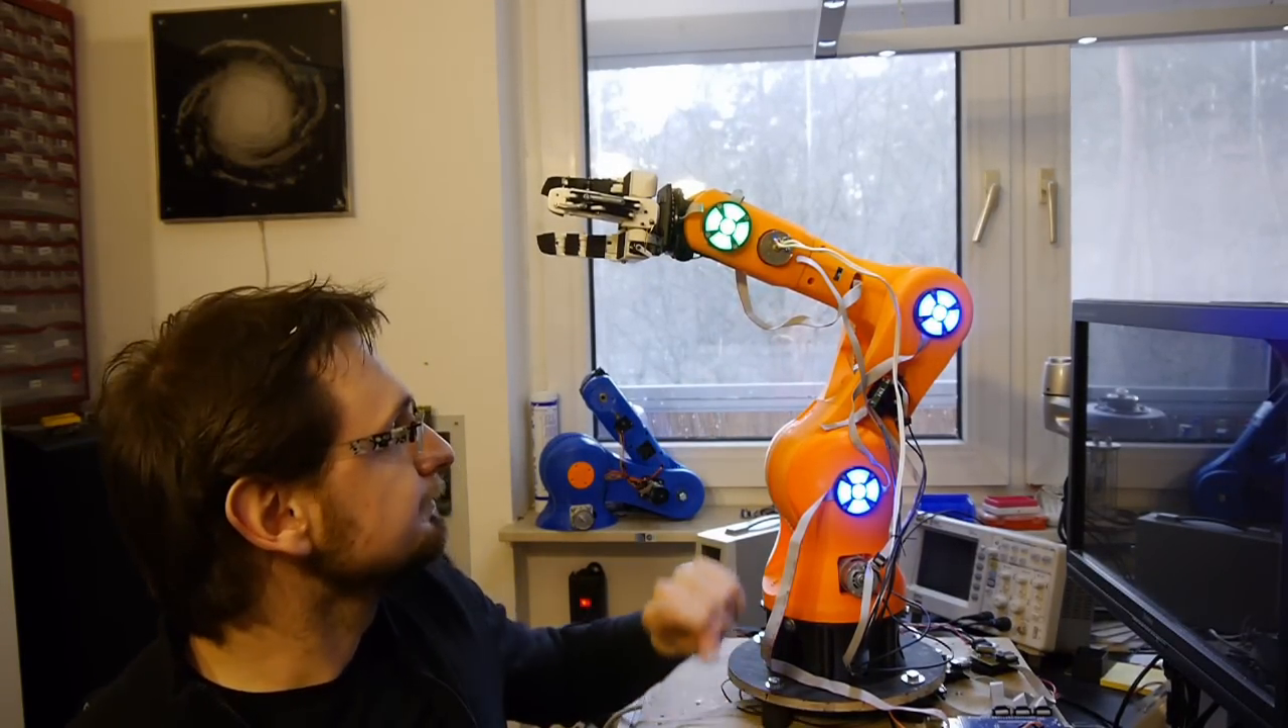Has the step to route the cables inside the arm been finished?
No.